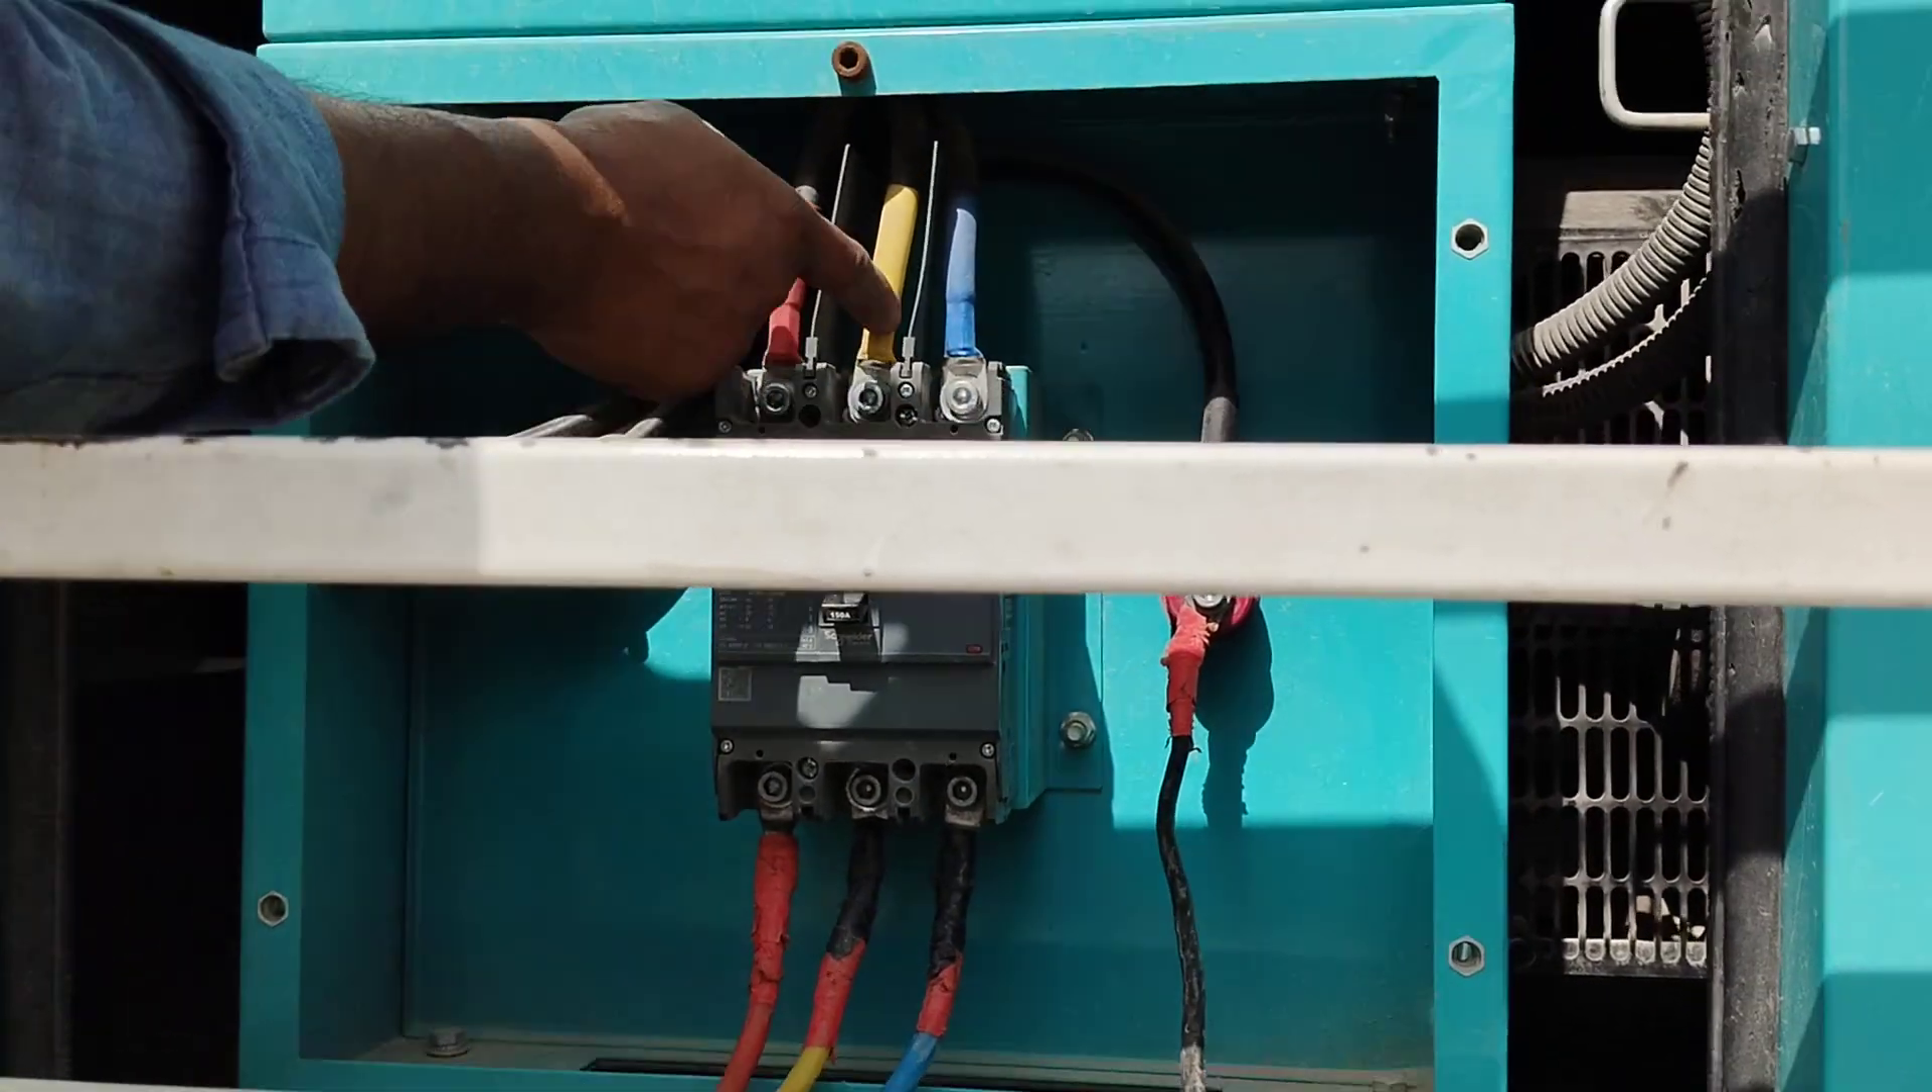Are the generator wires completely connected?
Yes.